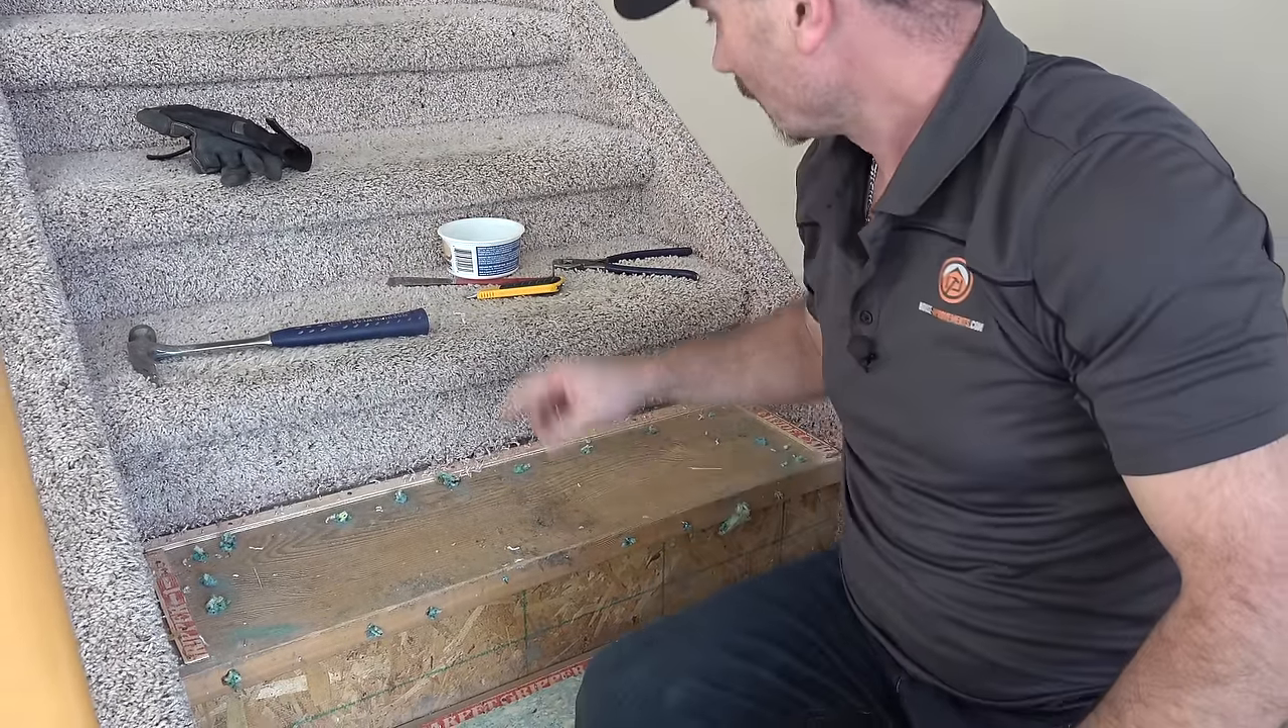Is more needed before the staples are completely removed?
Yes.